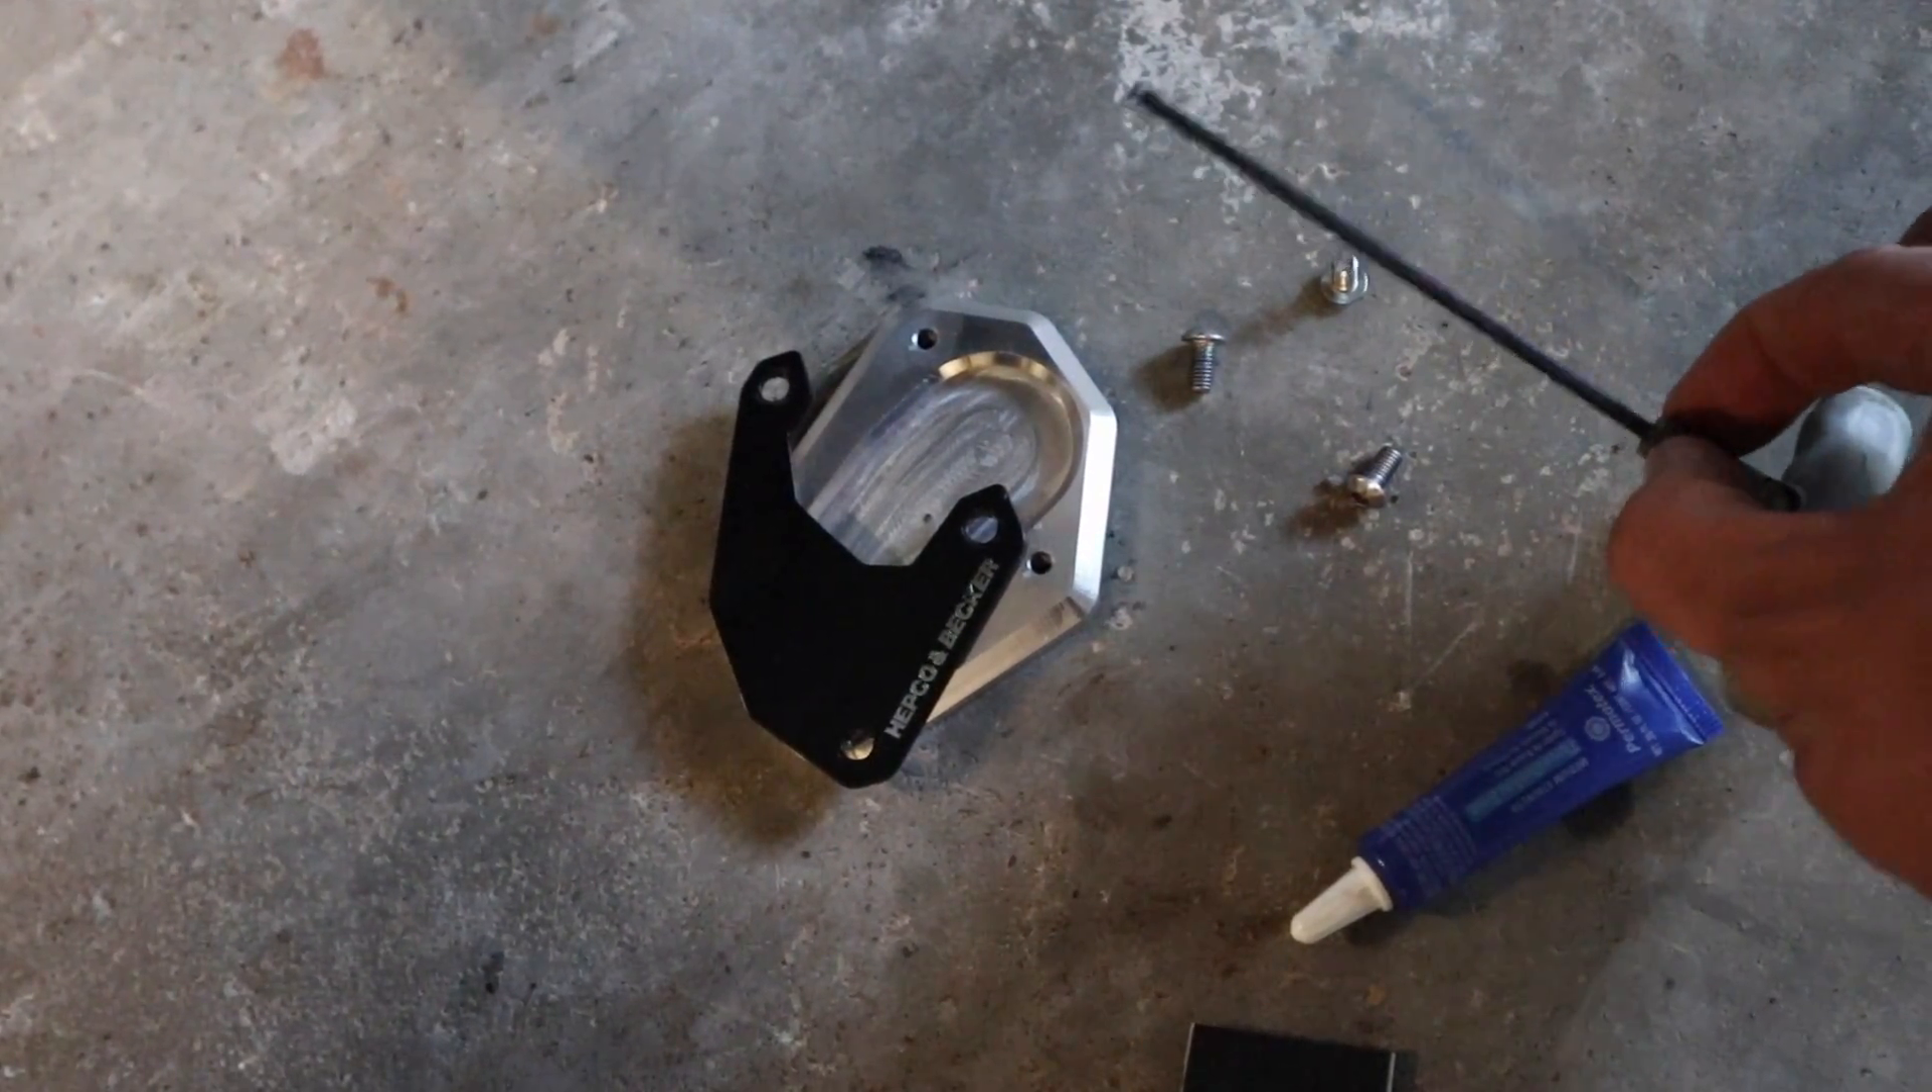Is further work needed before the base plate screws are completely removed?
No.